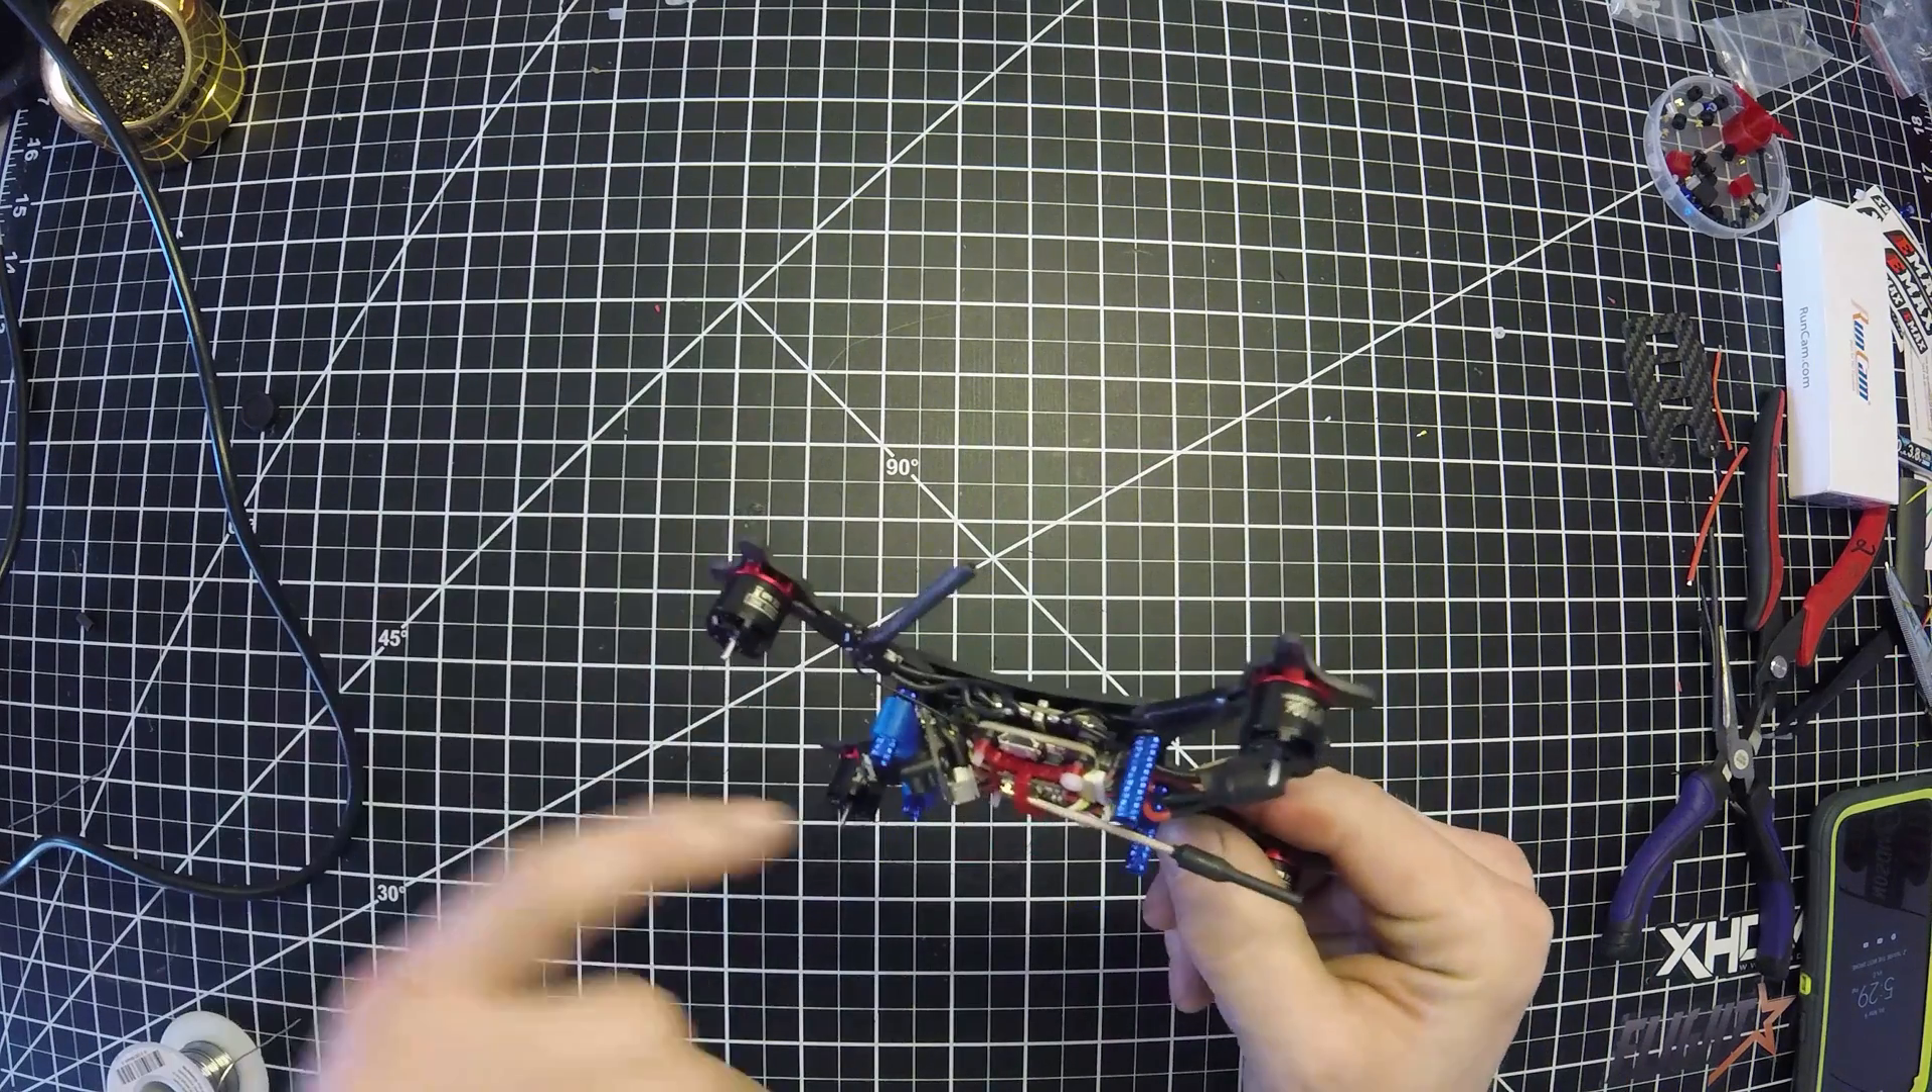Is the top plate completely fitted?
No.